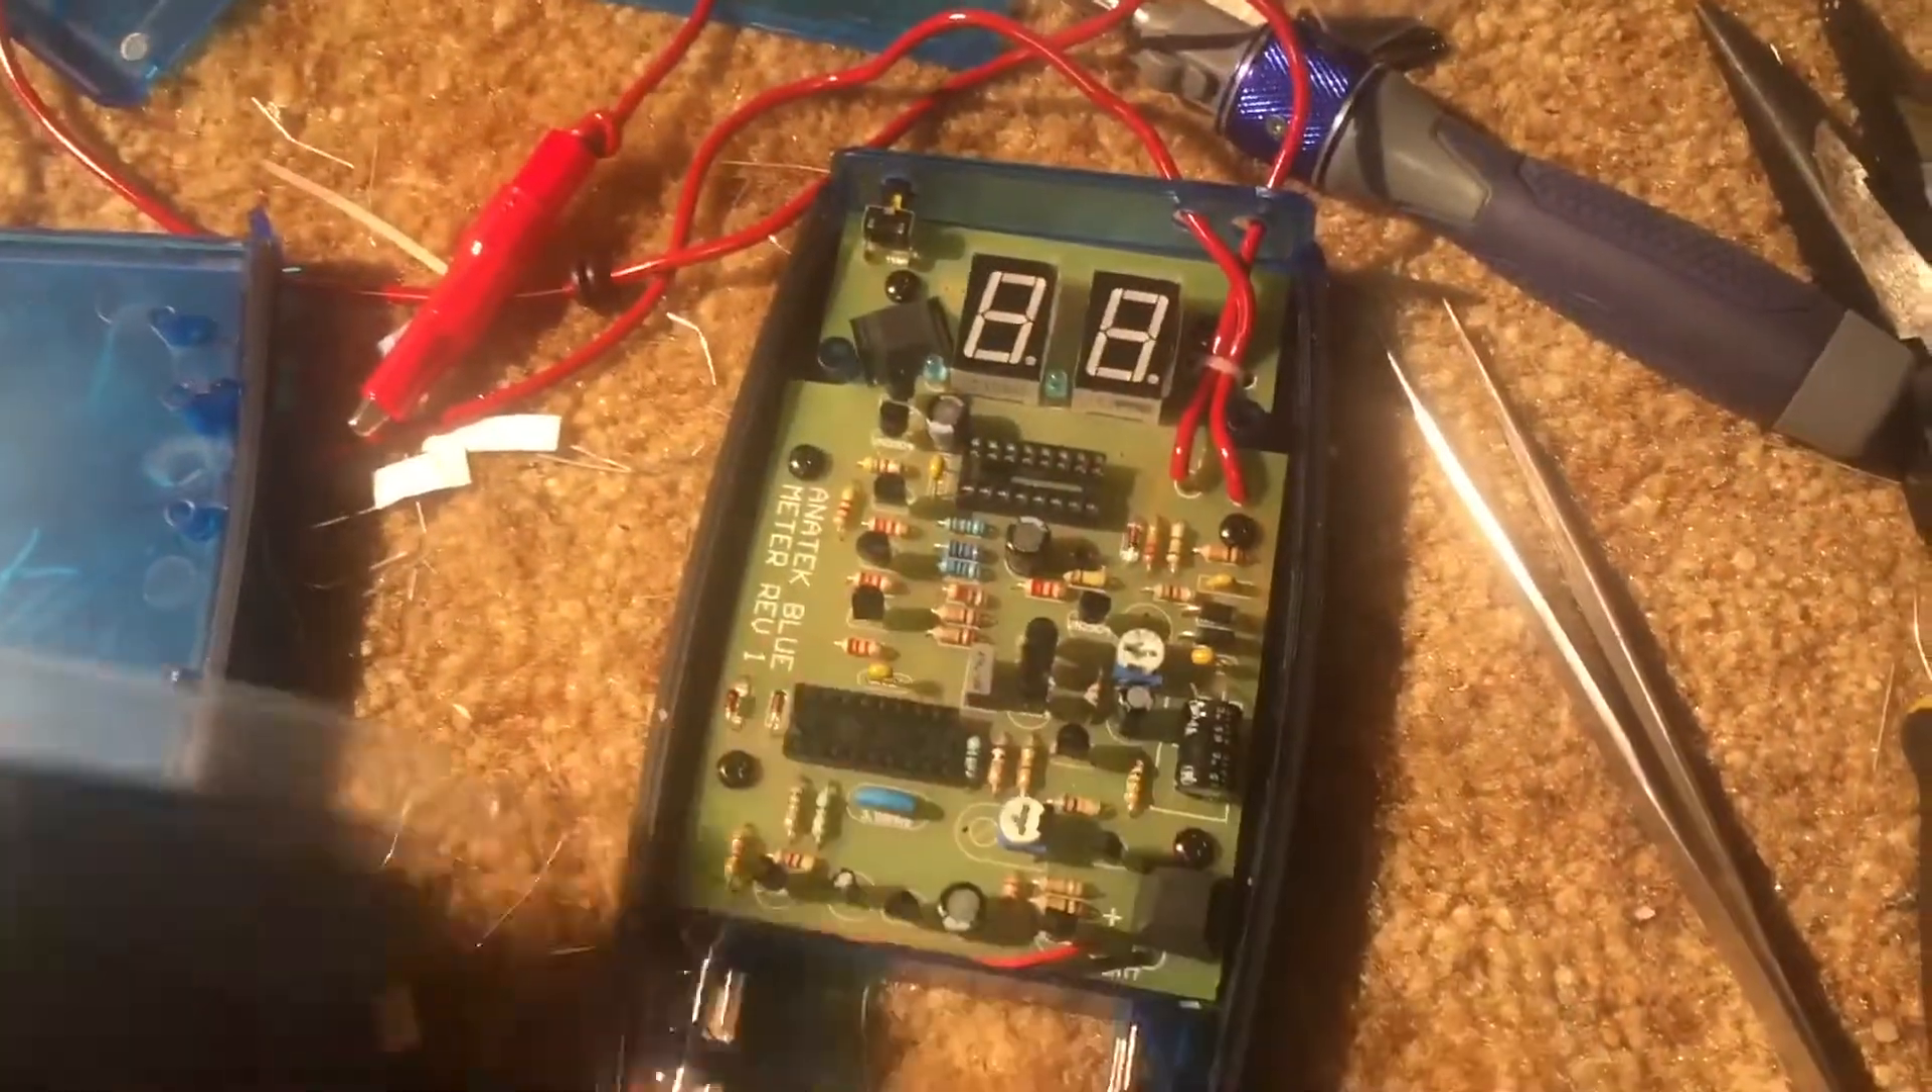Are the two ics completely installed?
No.